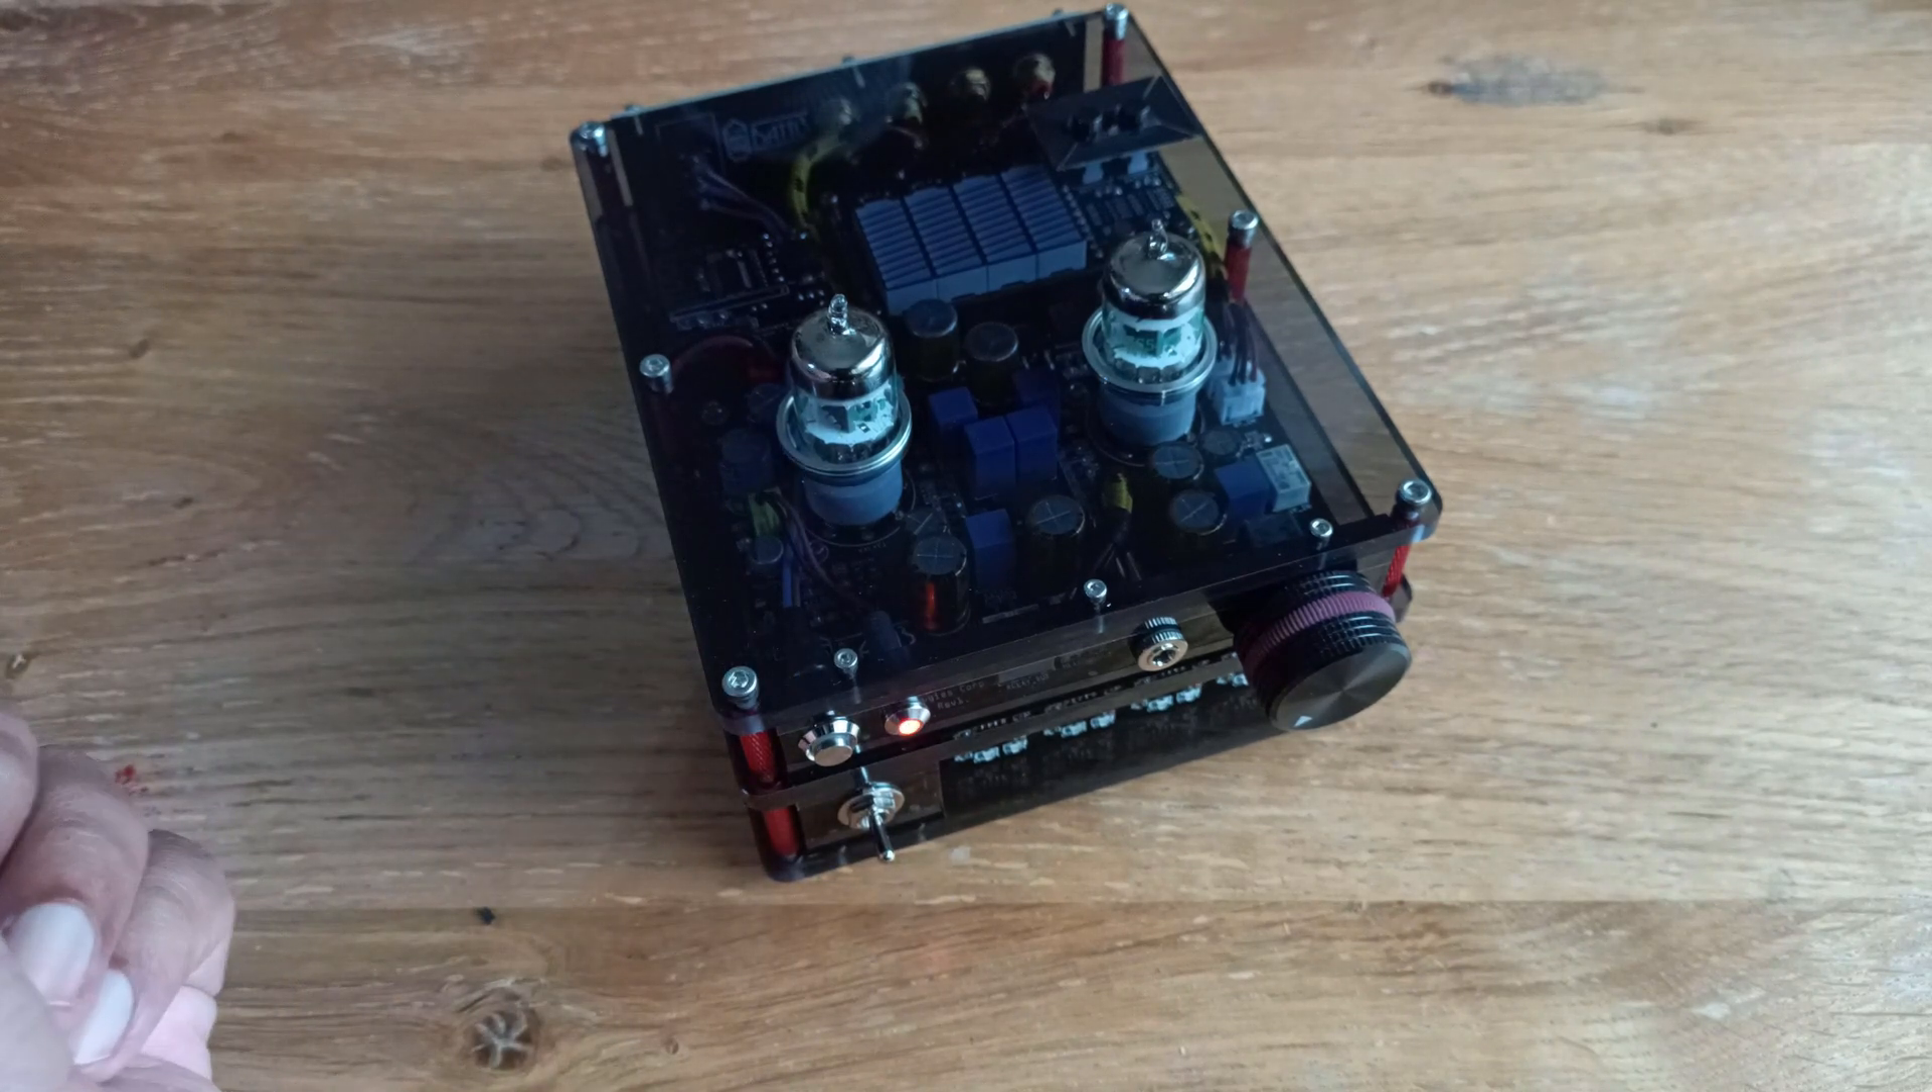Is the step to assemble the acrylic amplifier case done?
Yes.